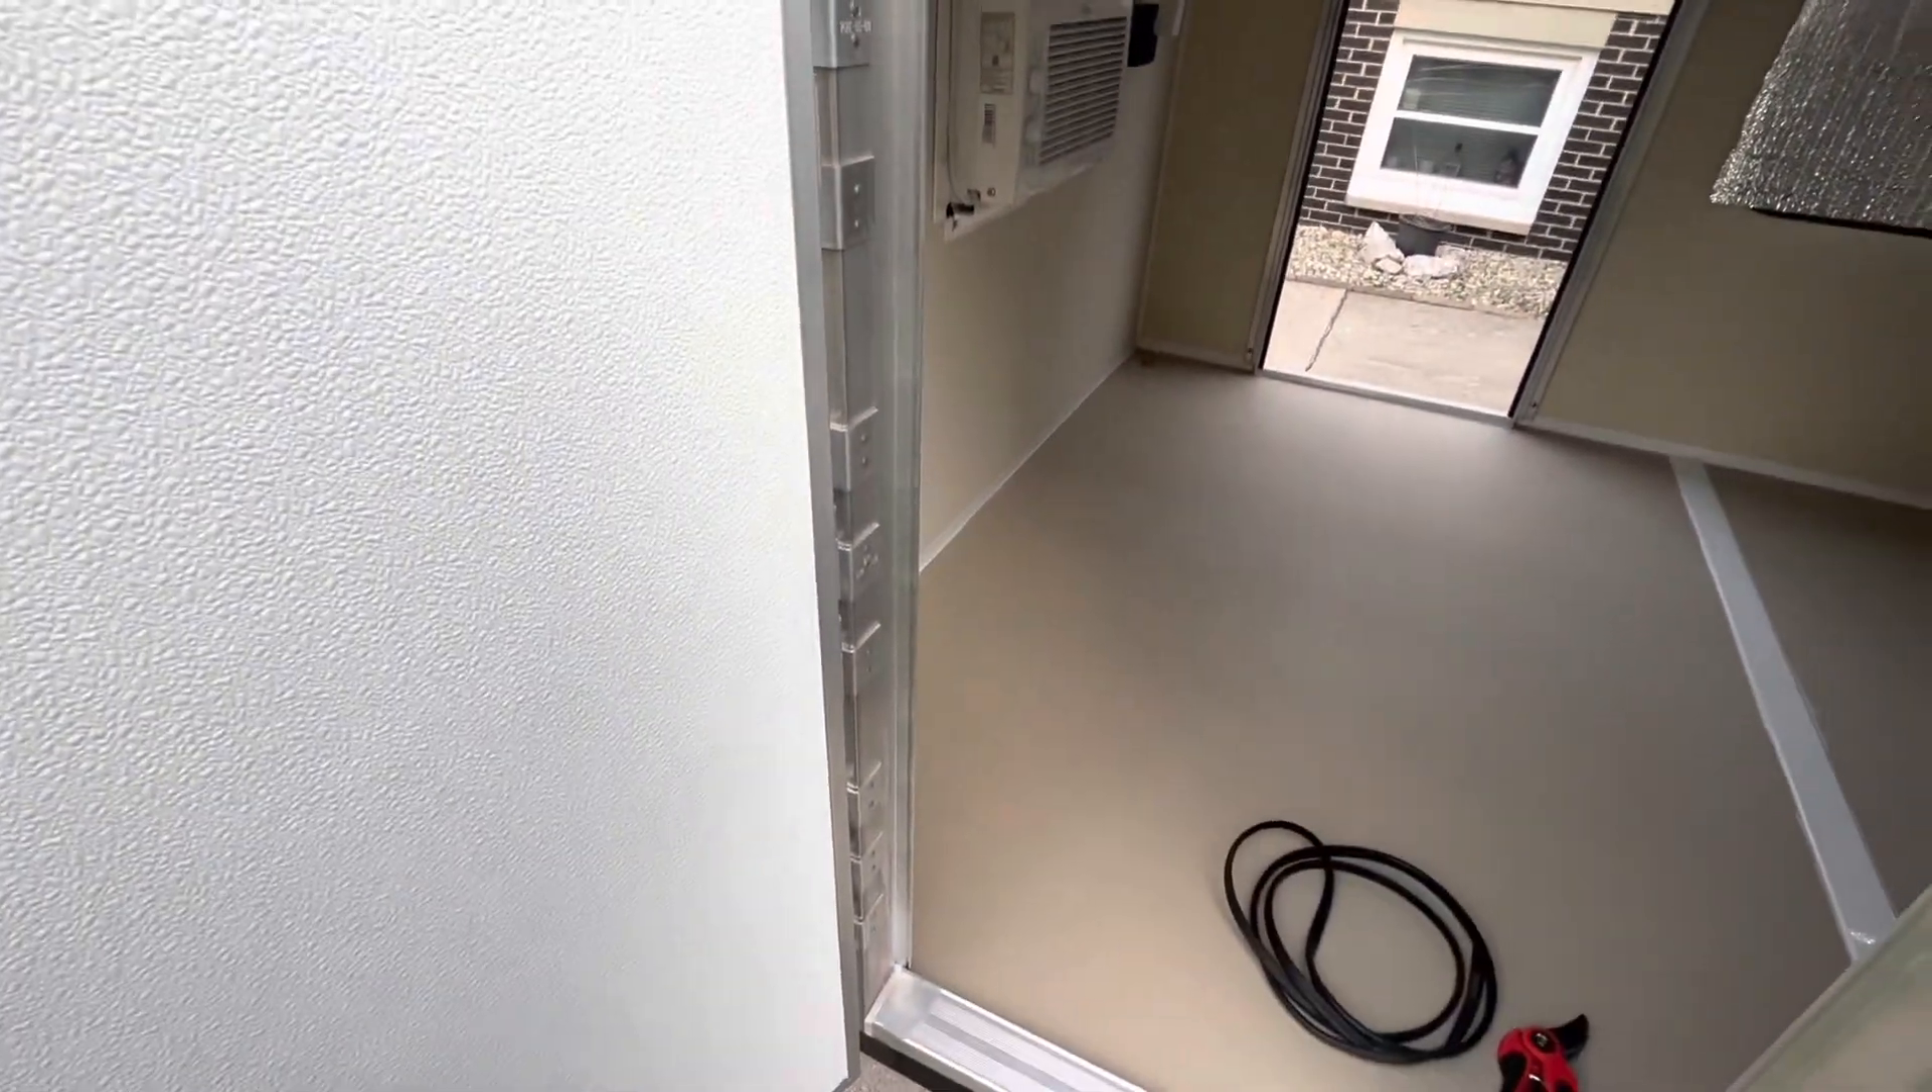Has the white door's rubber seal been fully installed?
No.